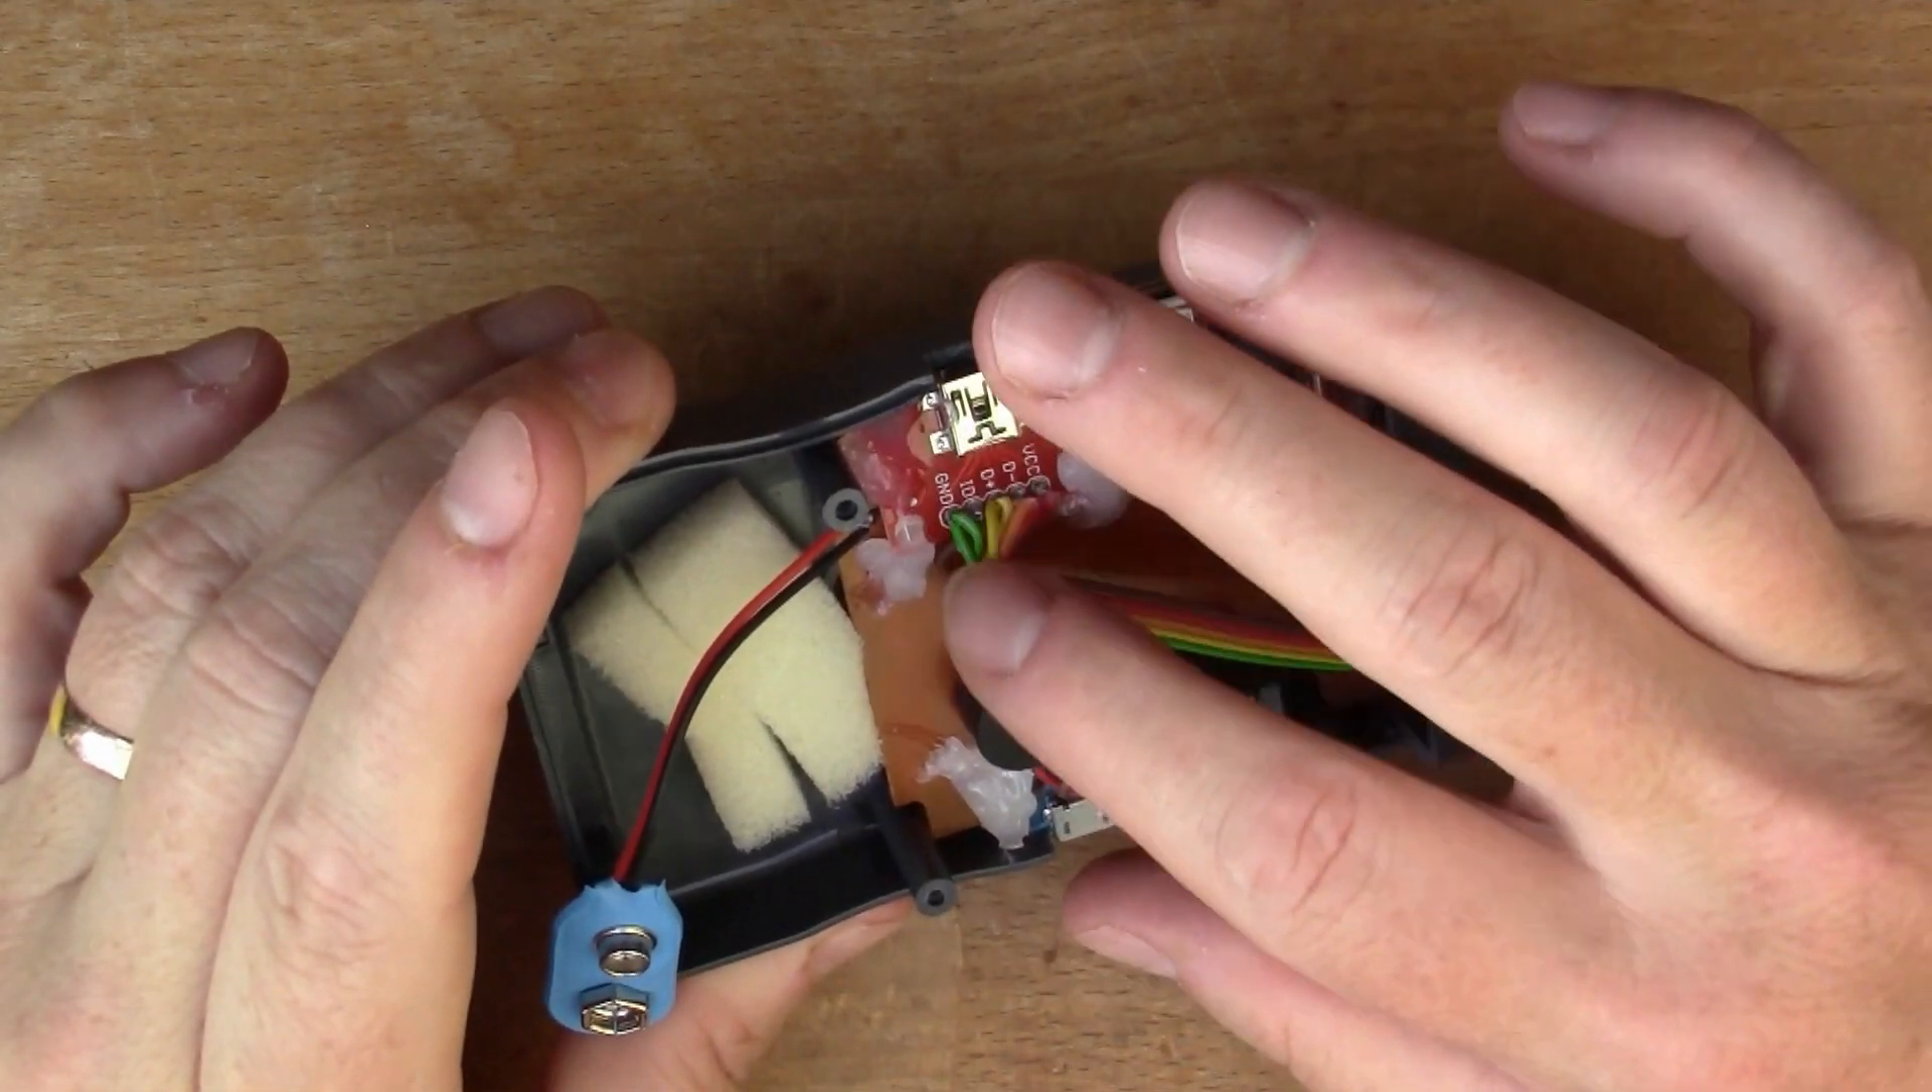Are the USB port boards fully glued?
Yes.